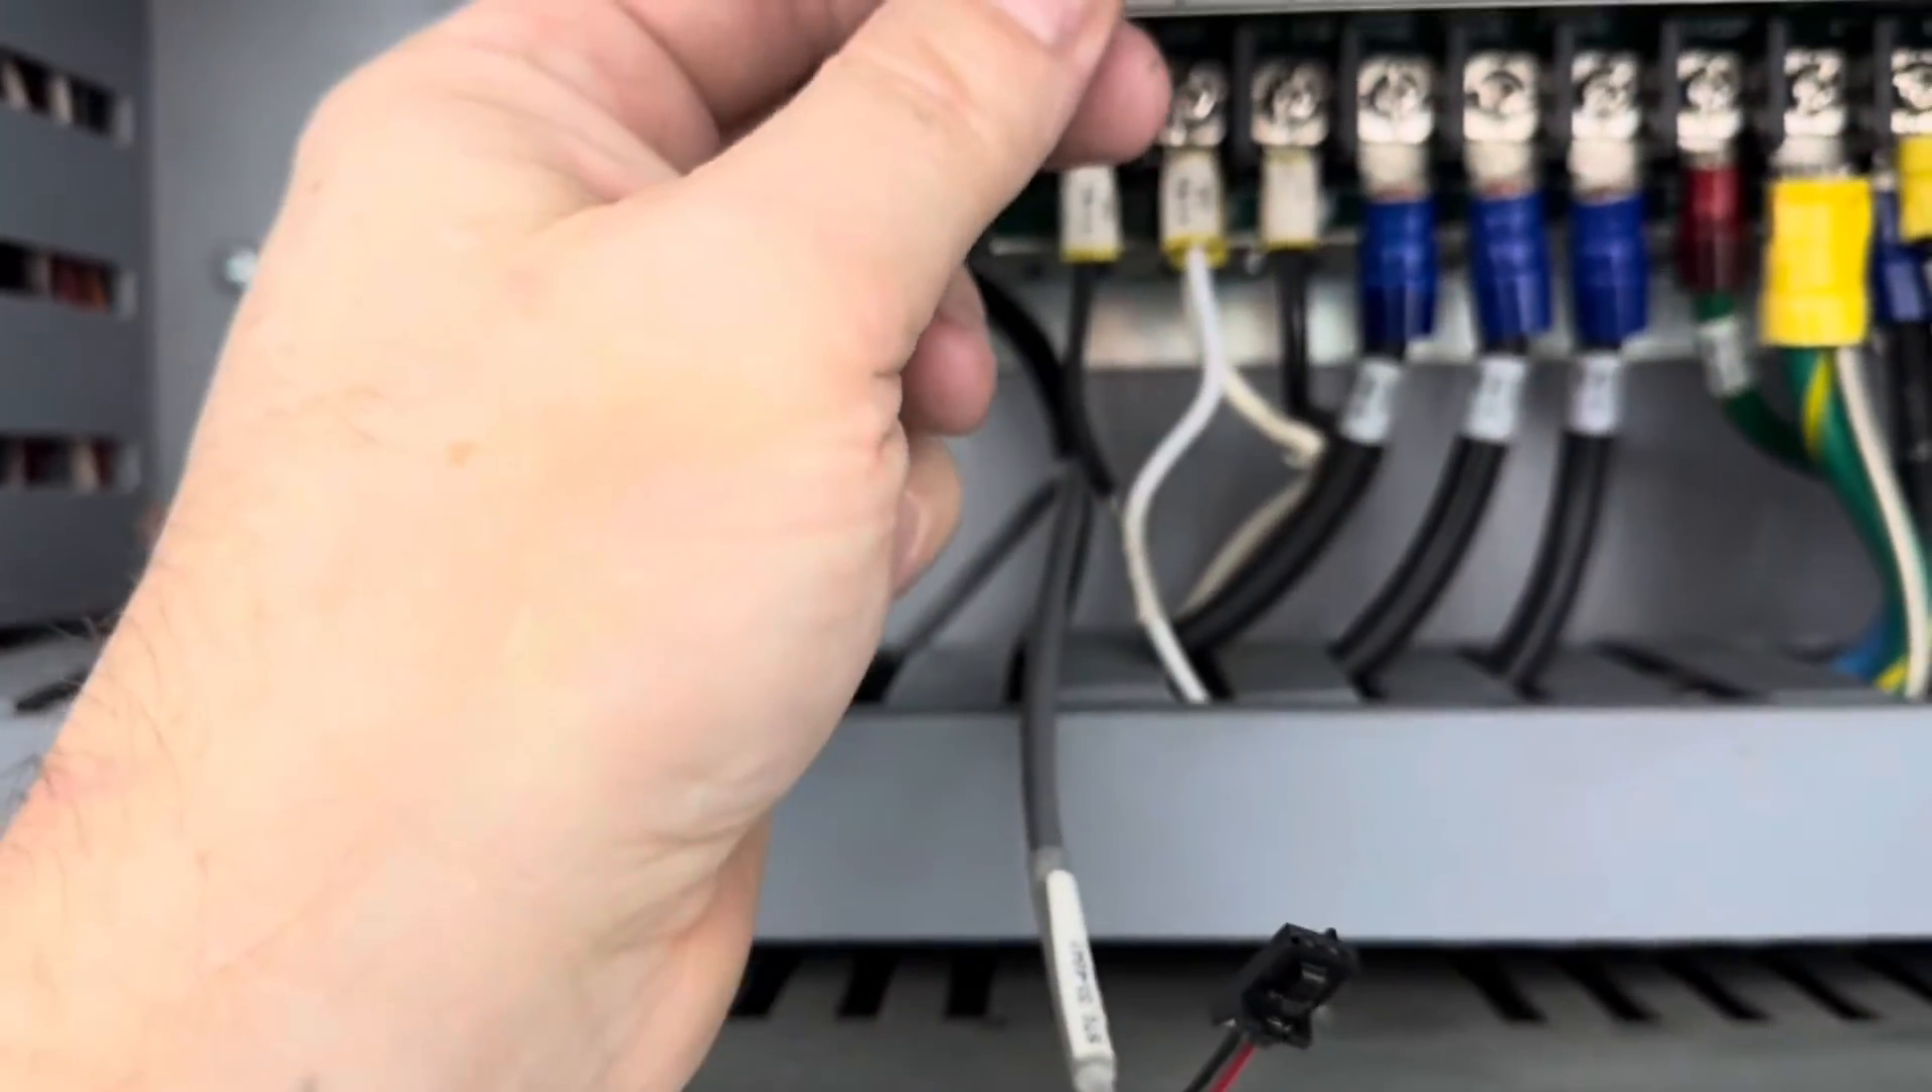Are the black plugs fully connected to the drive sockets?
No.